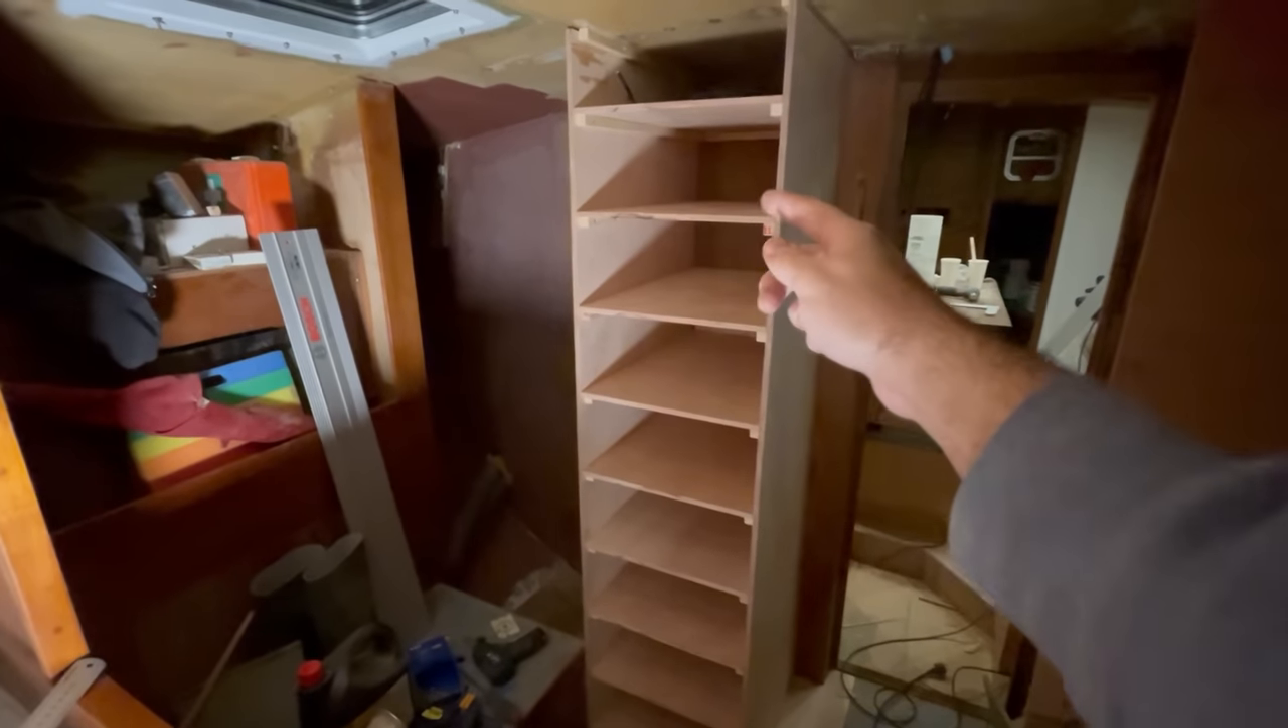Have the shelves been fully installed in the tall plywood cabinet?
Yes.